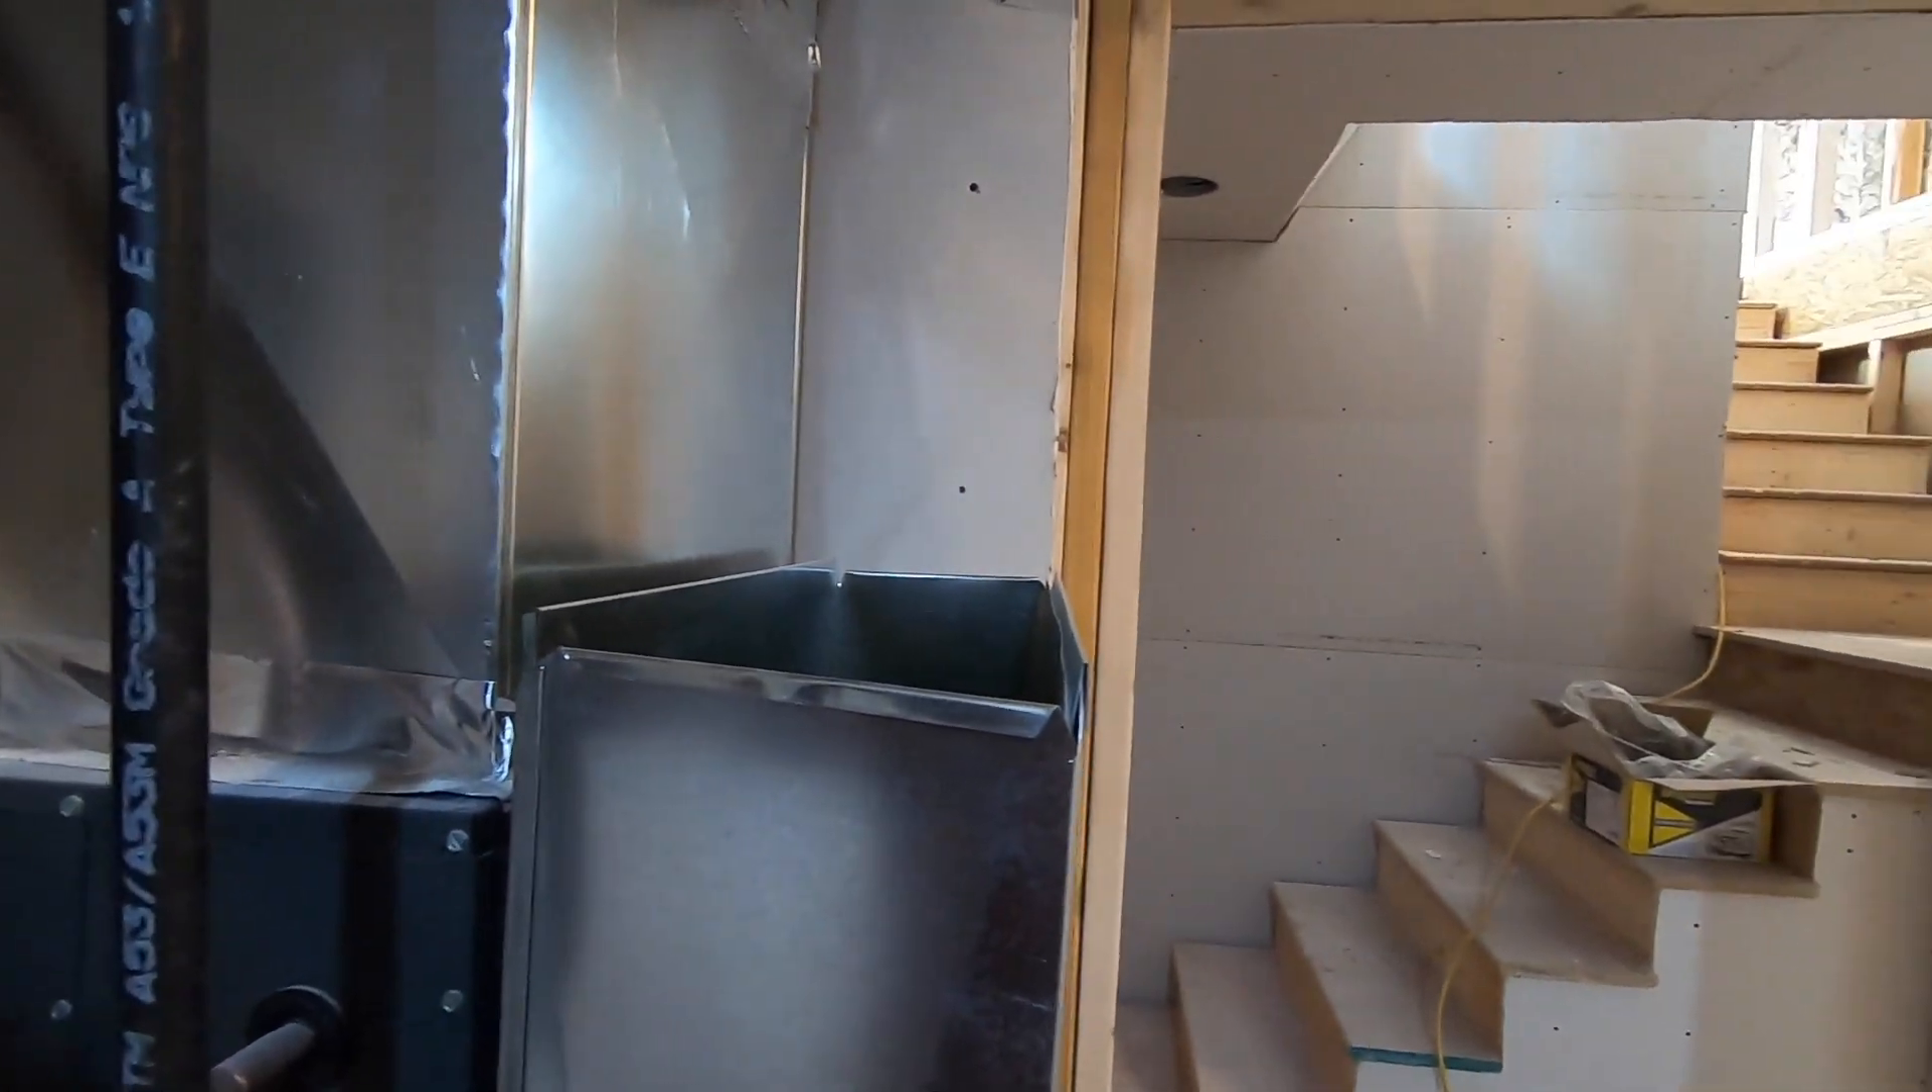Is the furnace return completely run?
No.